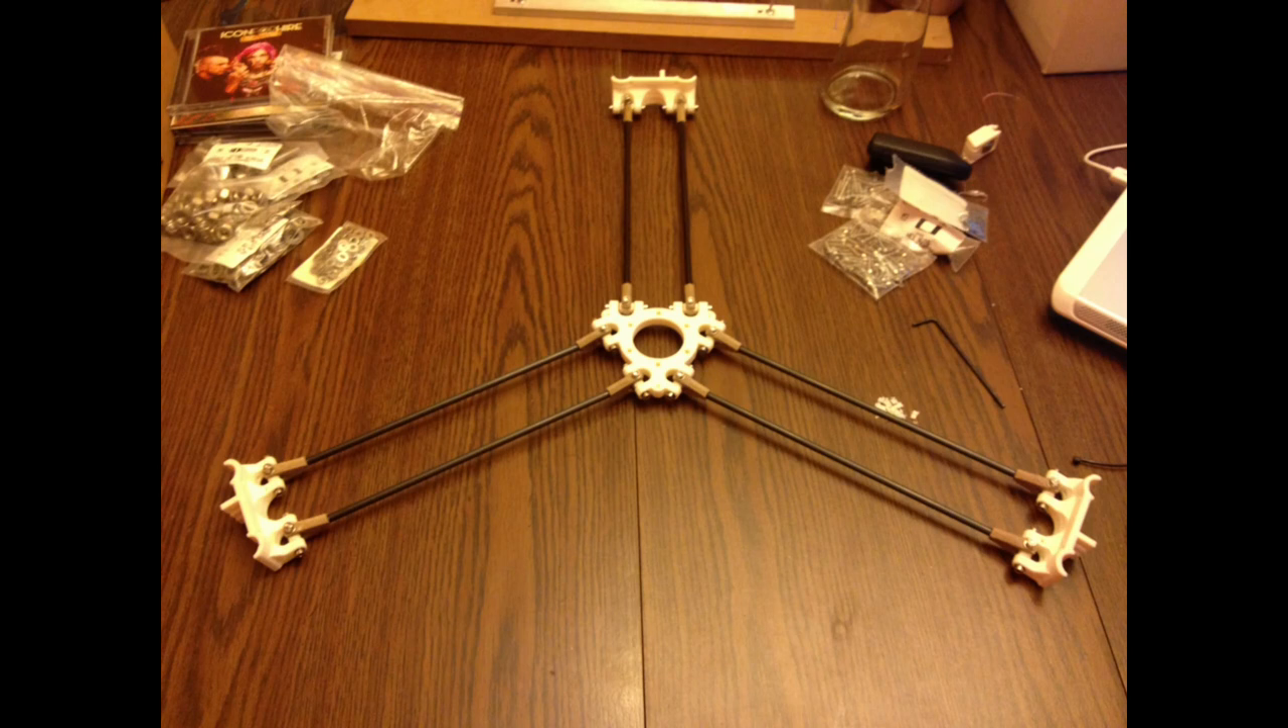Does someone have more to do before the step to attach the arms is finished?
No.